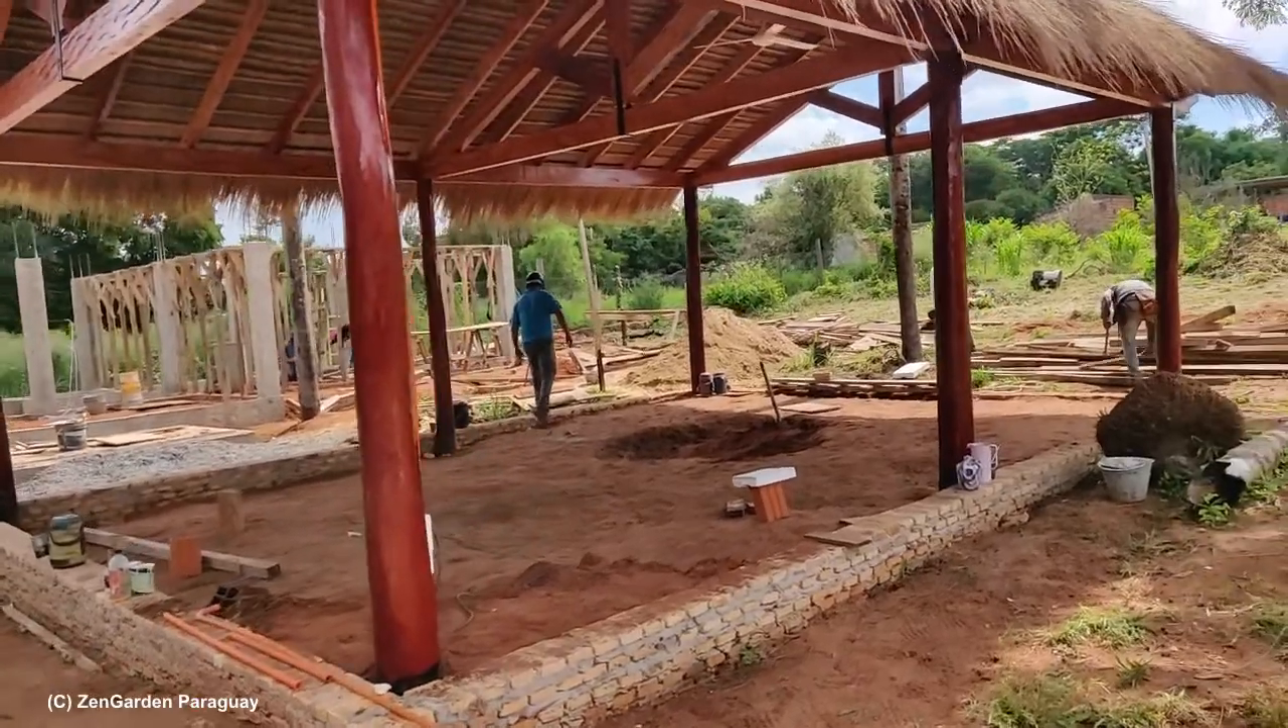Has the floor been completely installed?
No.